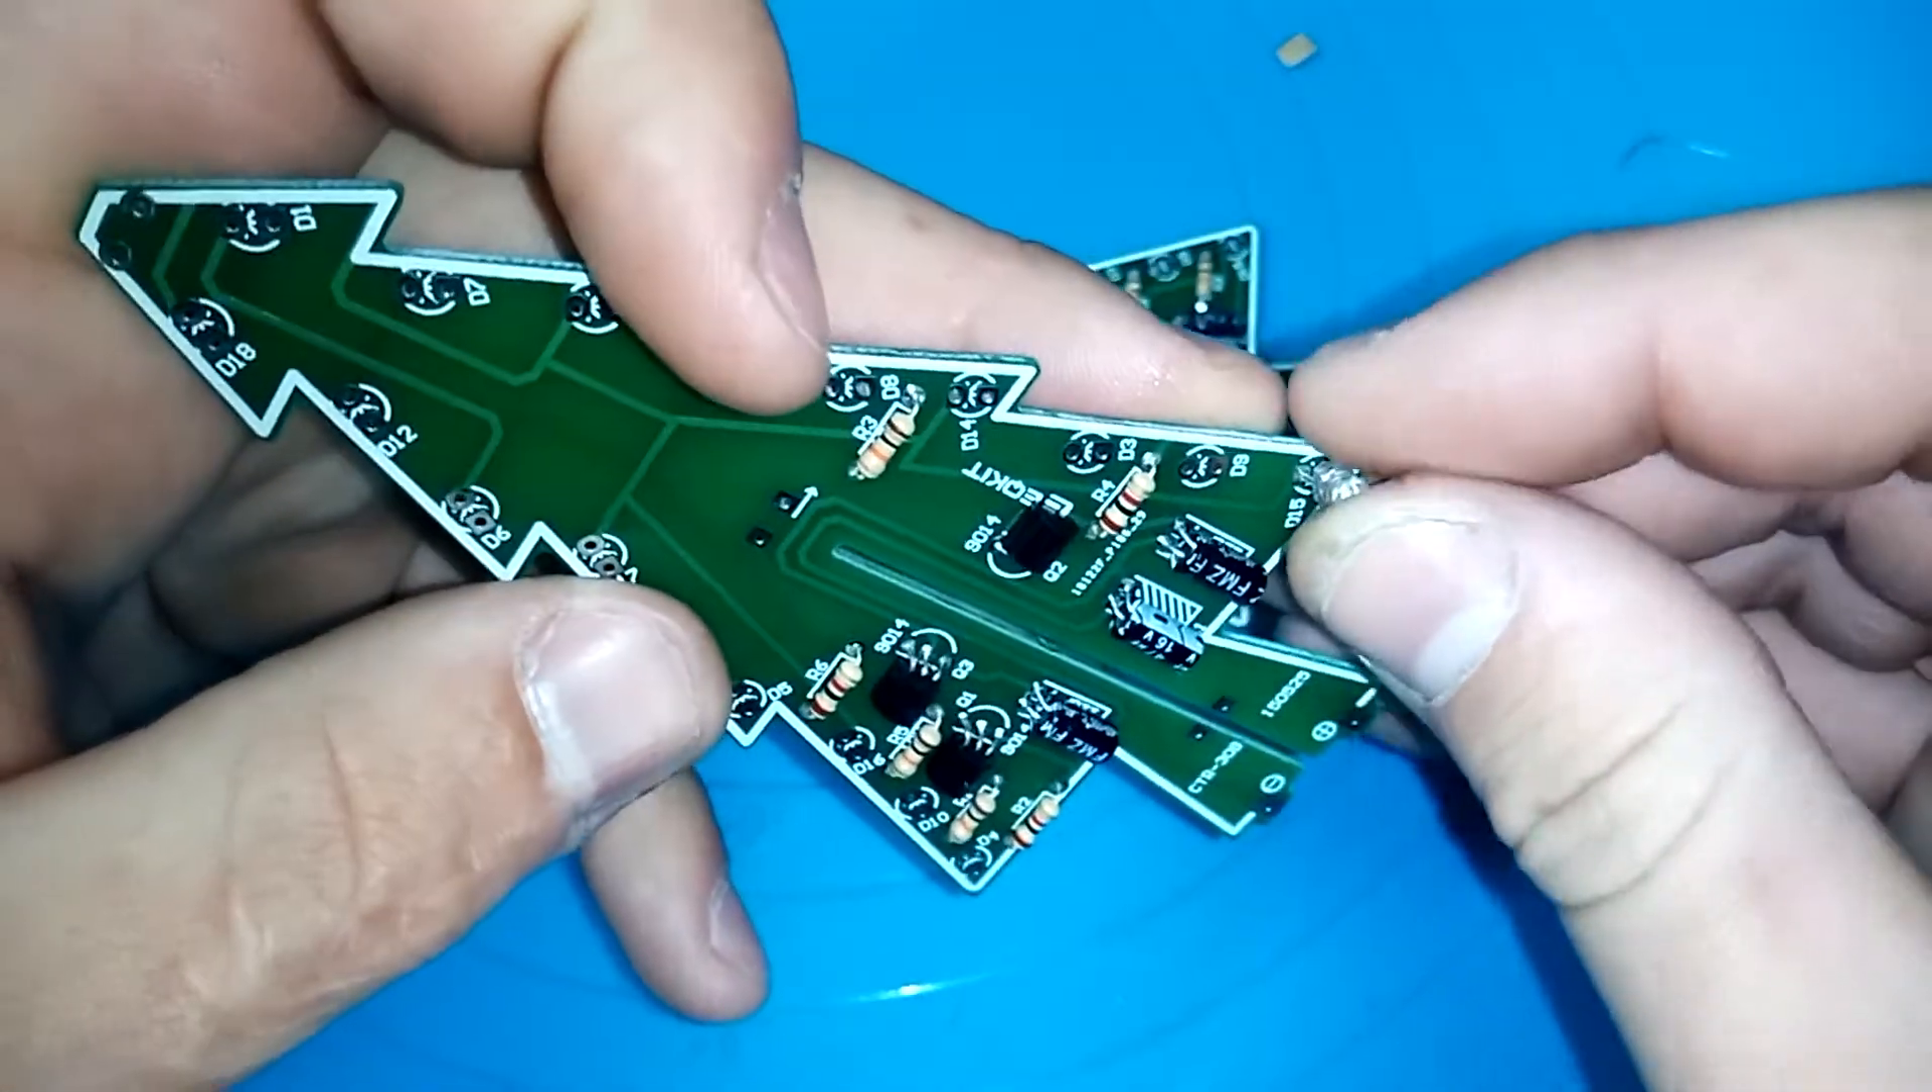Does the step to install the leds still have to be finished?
Yes.